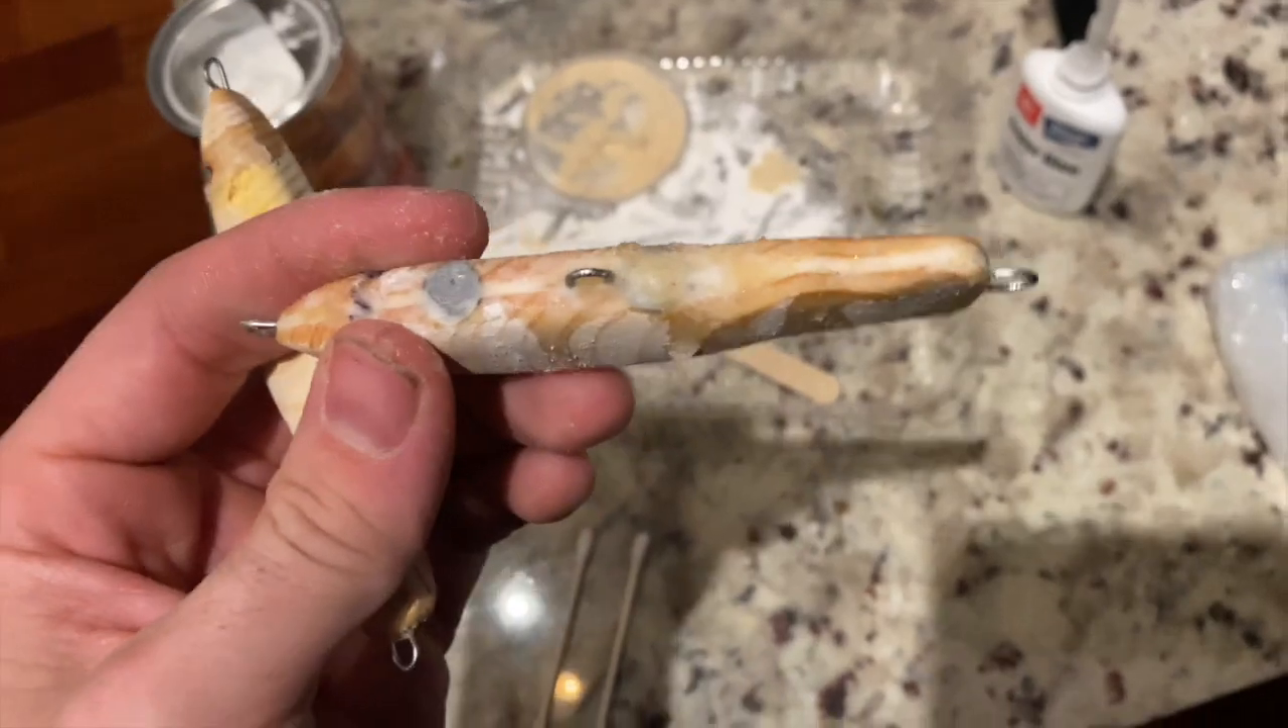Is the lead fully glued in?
Yes.